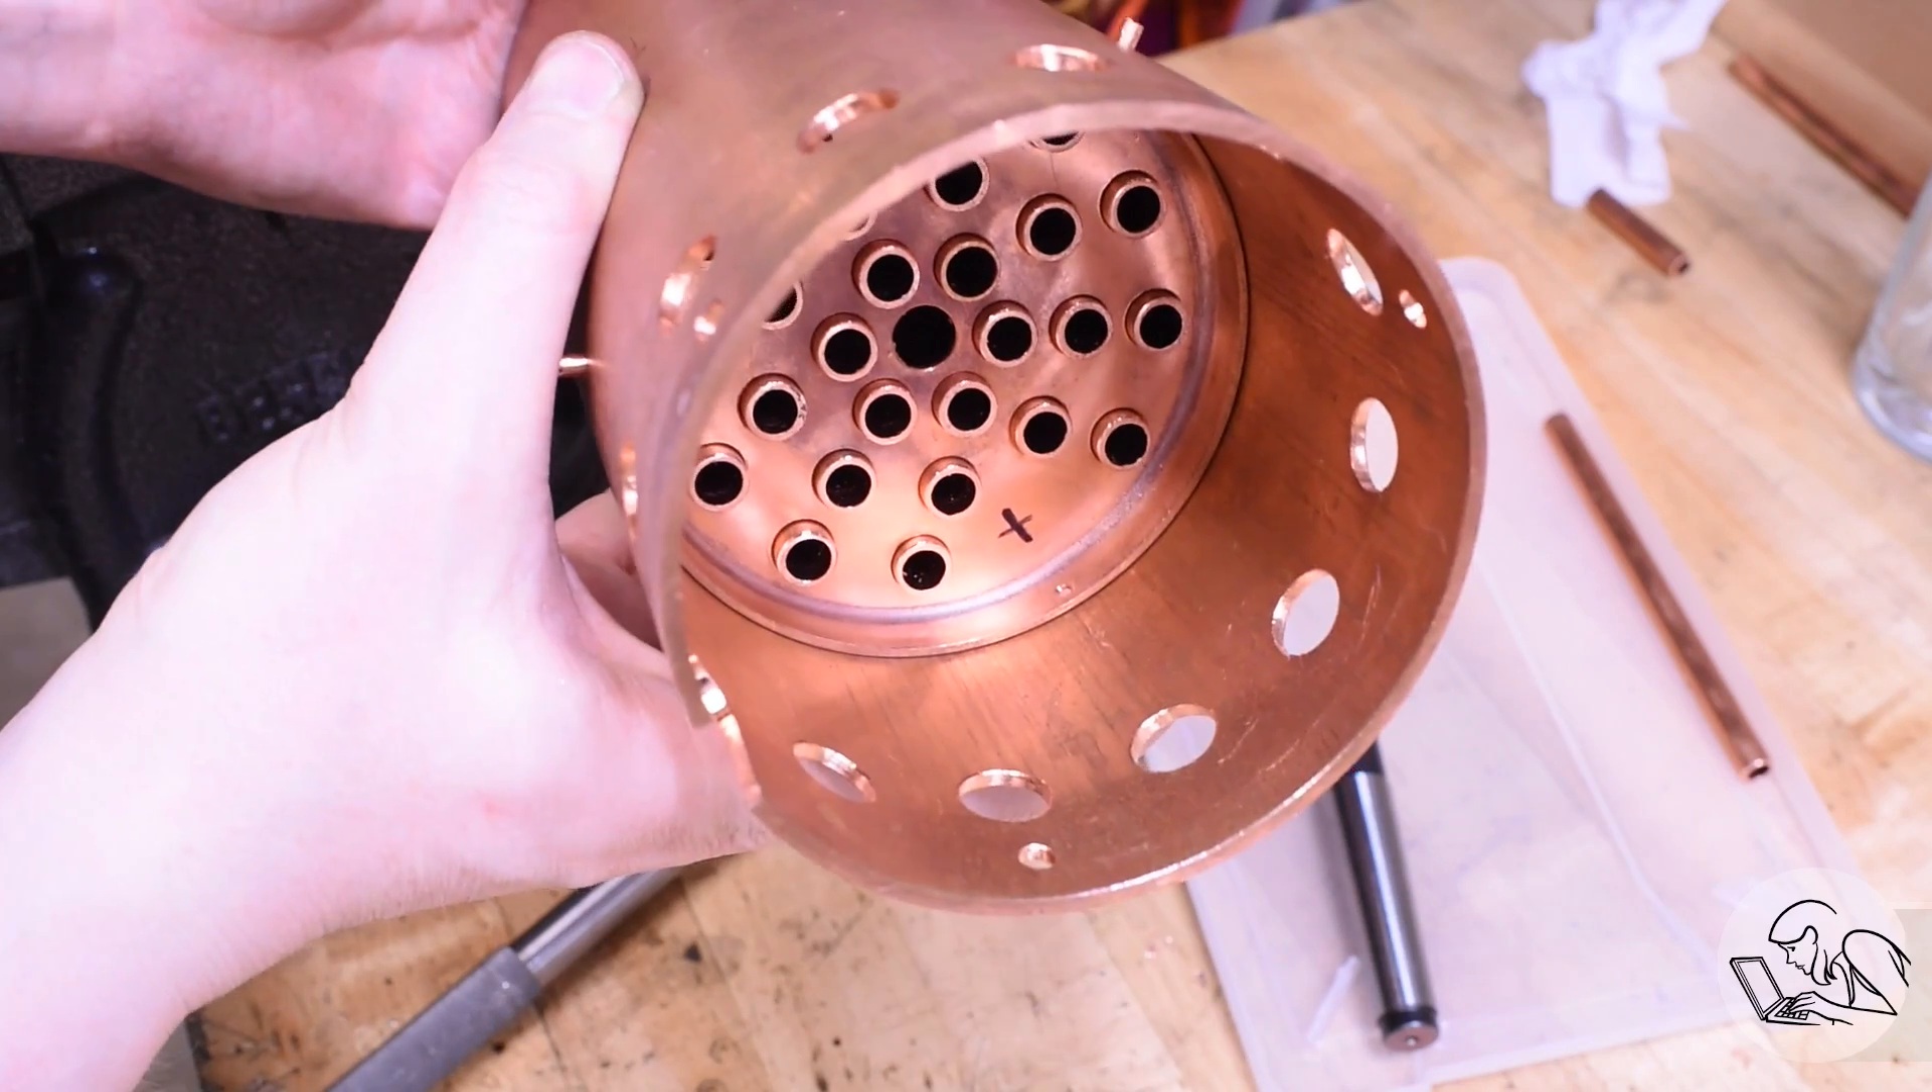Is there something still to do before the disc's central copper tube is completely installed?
Yes.